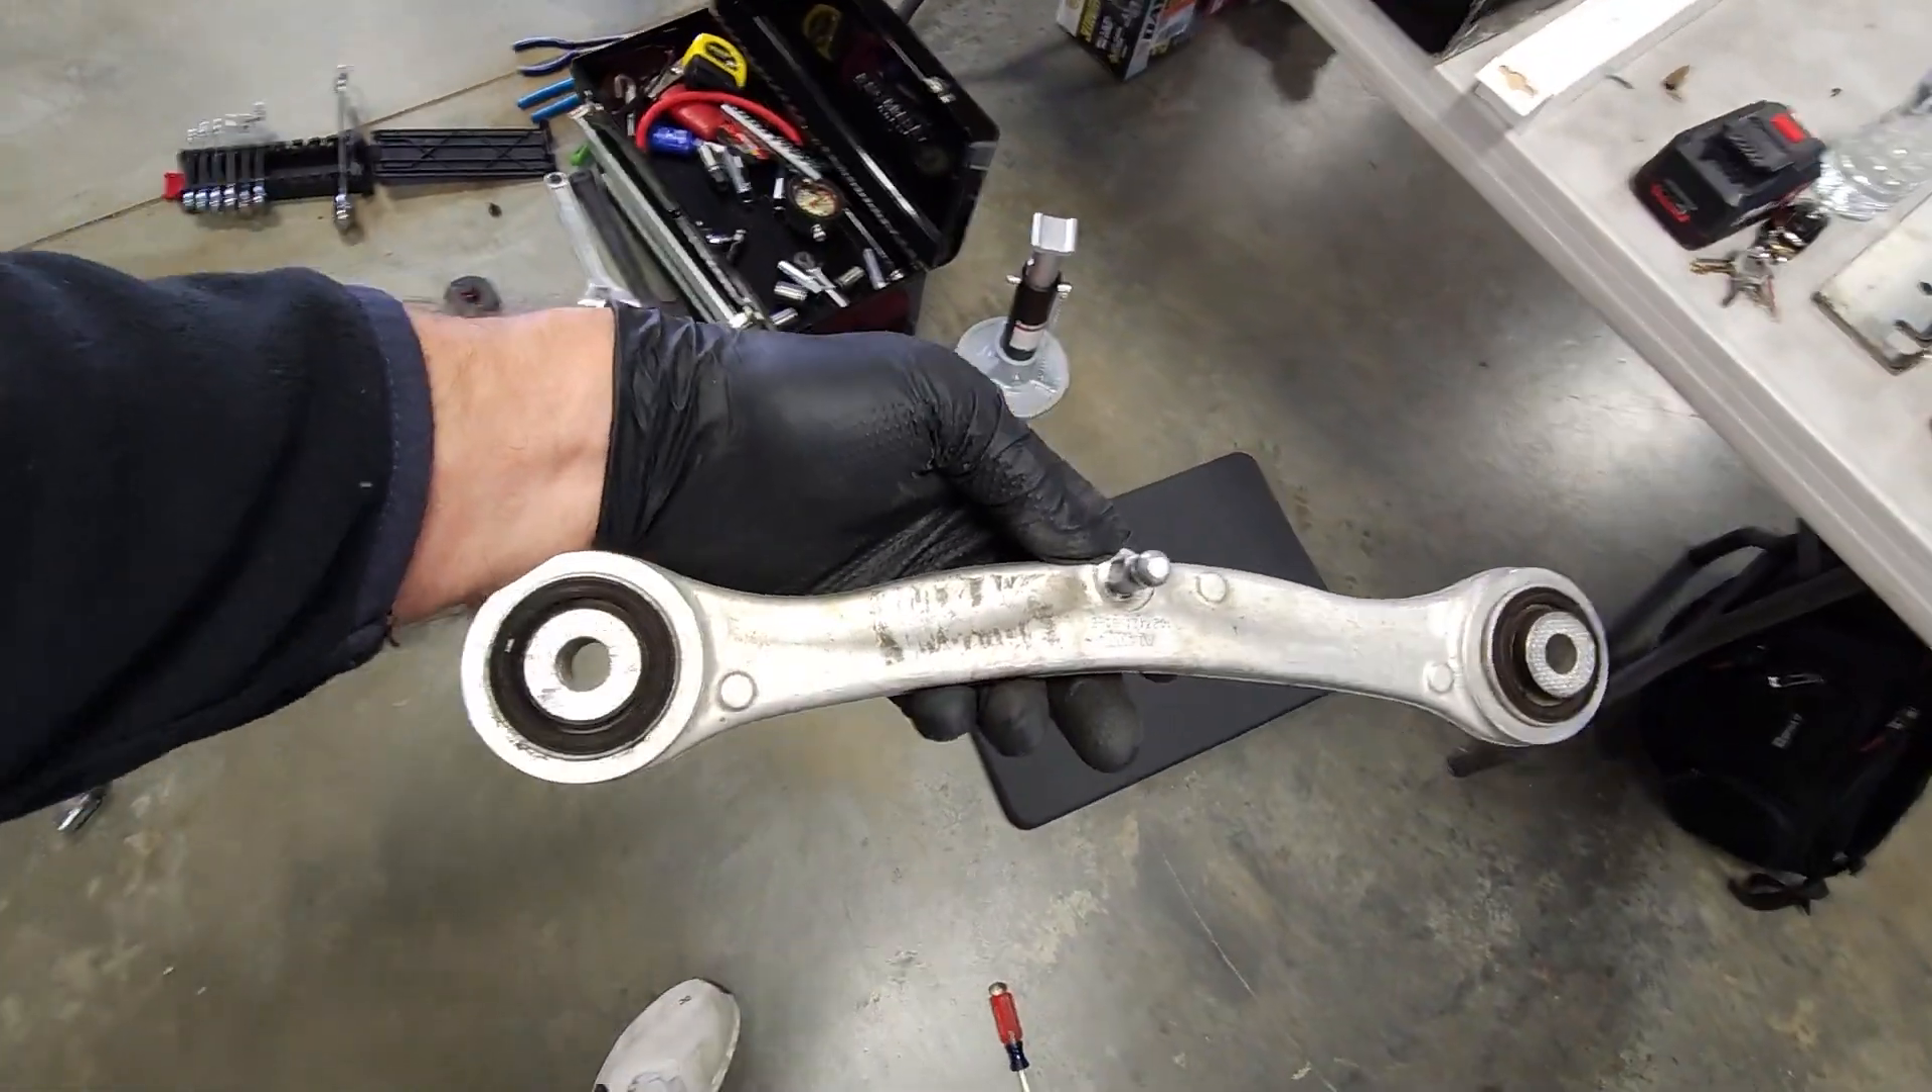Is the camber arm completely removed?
Yes.